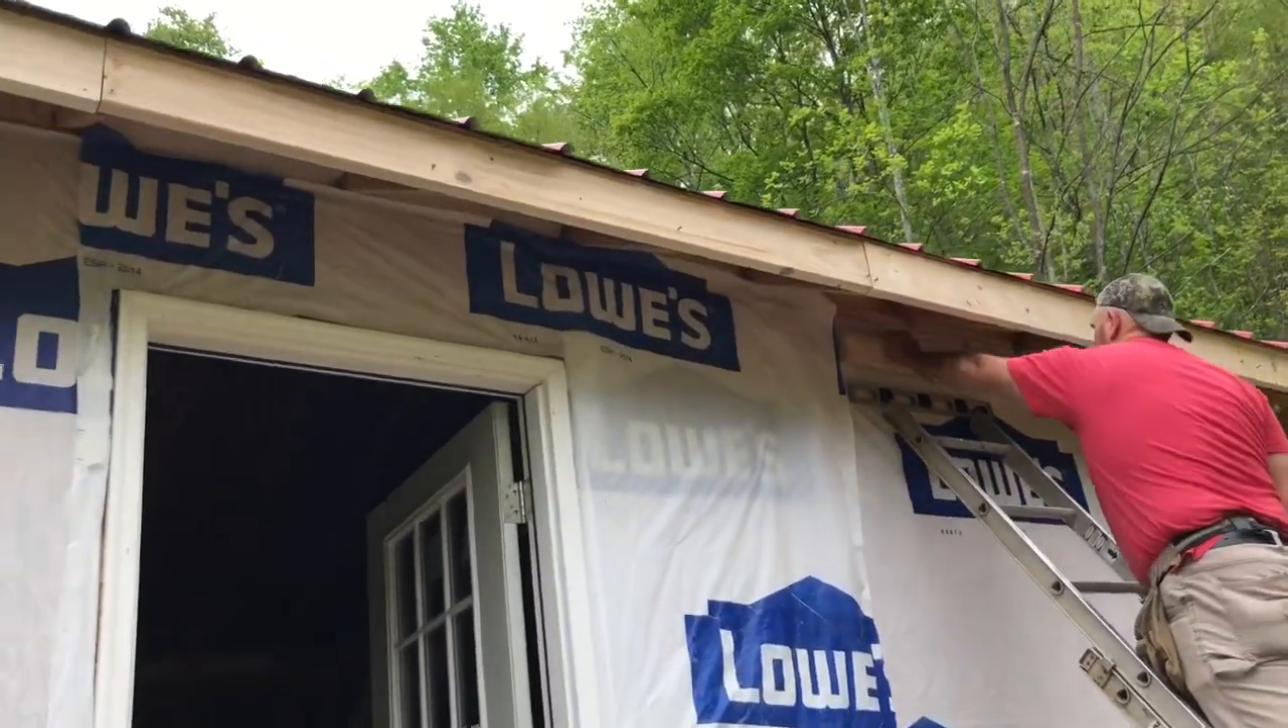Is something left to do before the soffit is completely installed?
Yes.